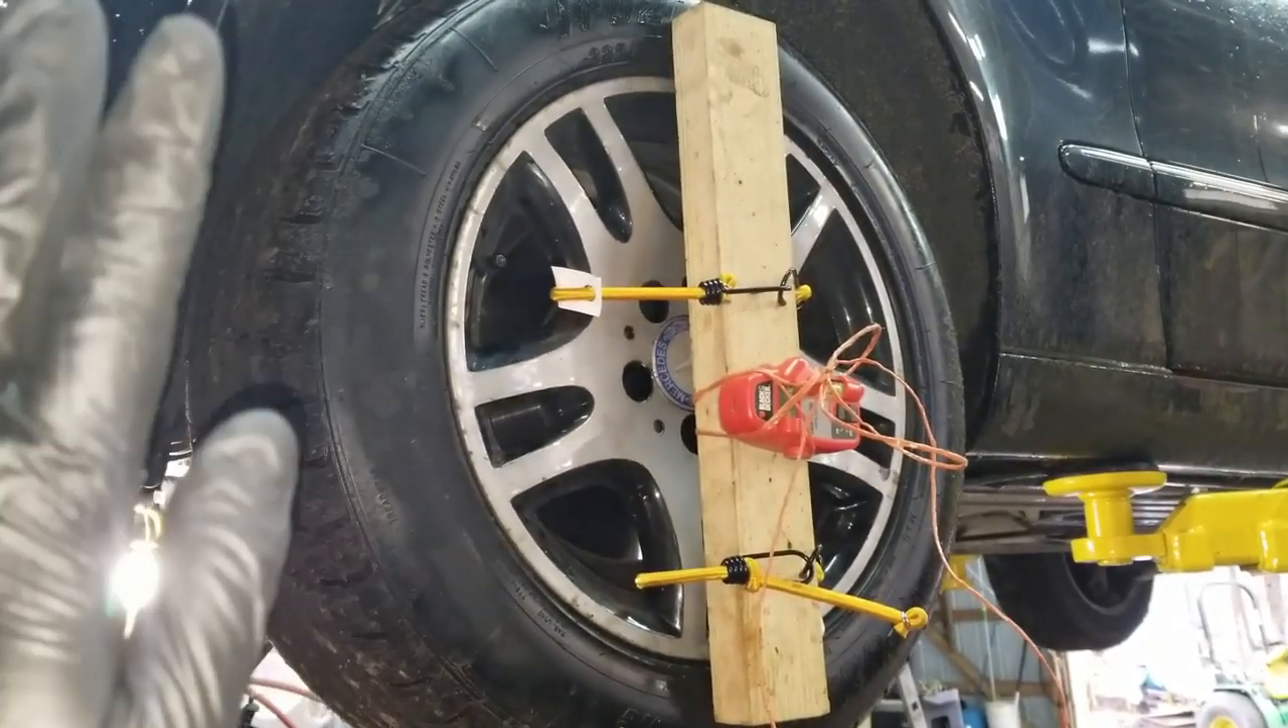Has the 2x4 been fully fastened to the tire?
Yes.